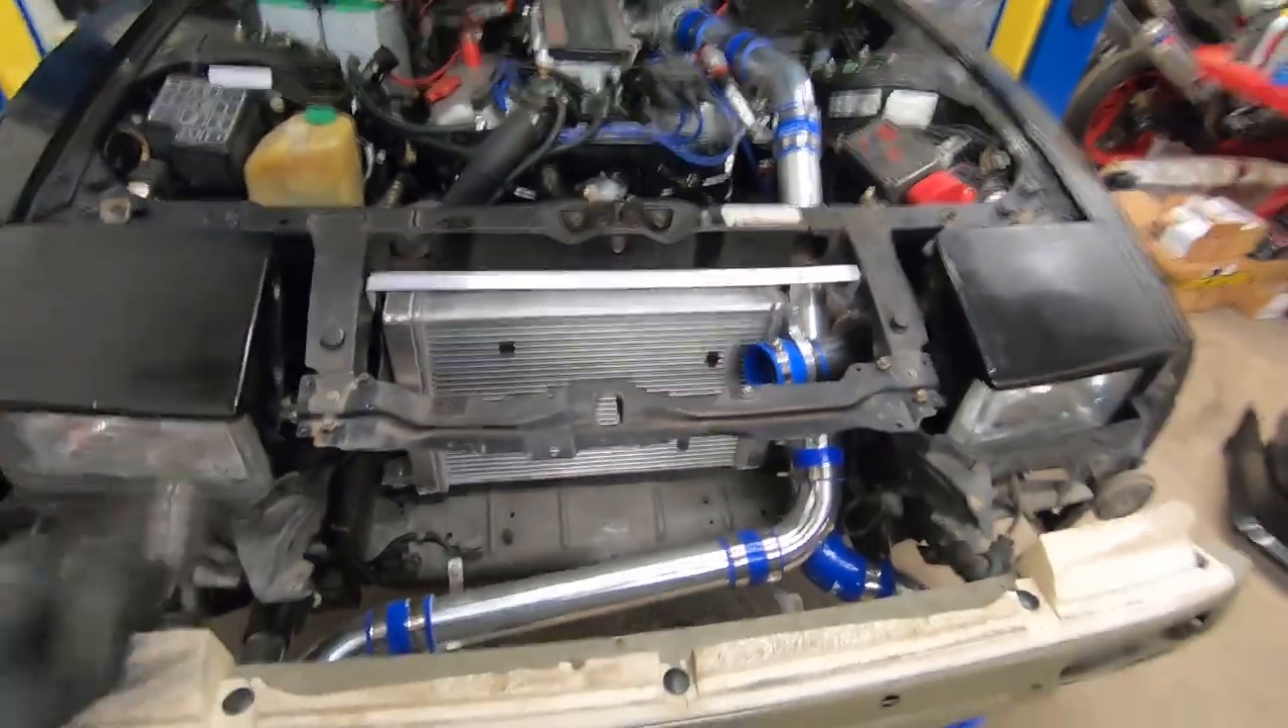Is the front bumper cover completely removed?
Yes.